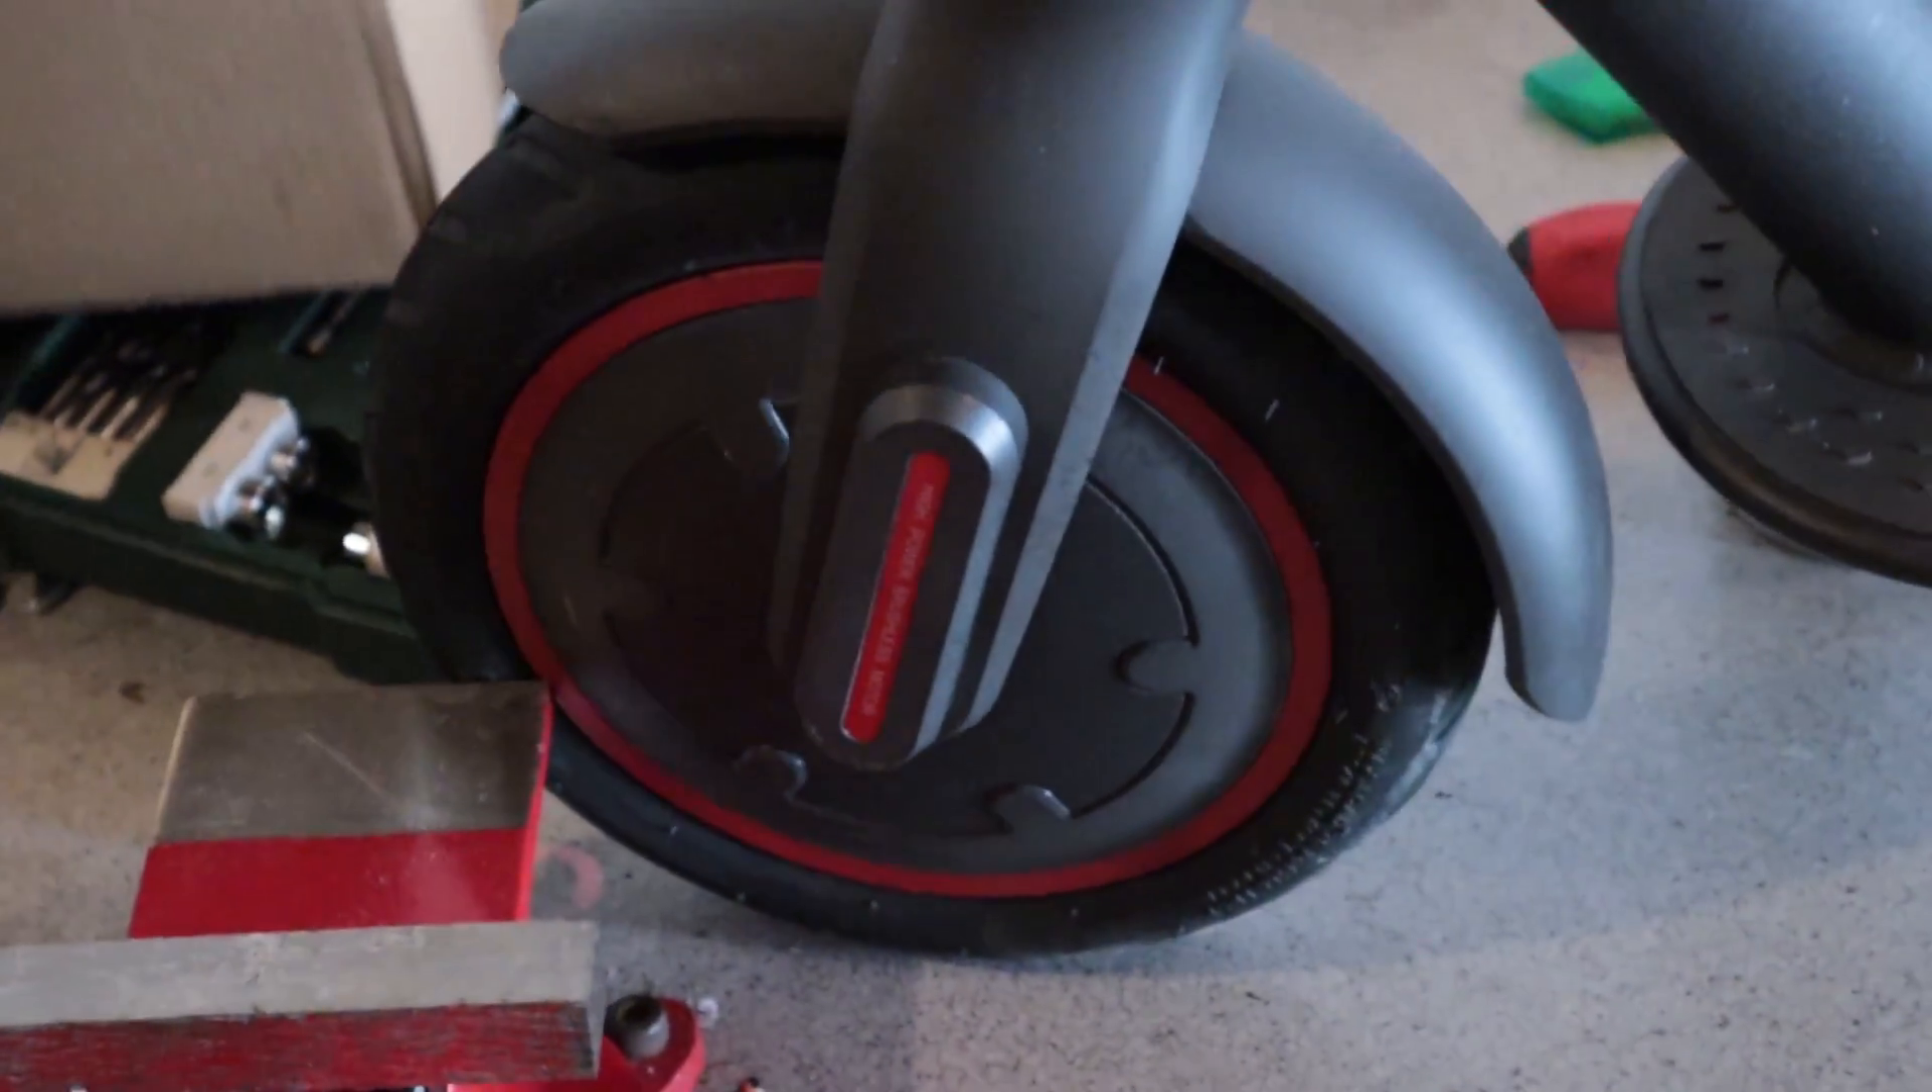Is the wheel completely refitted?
Yes.